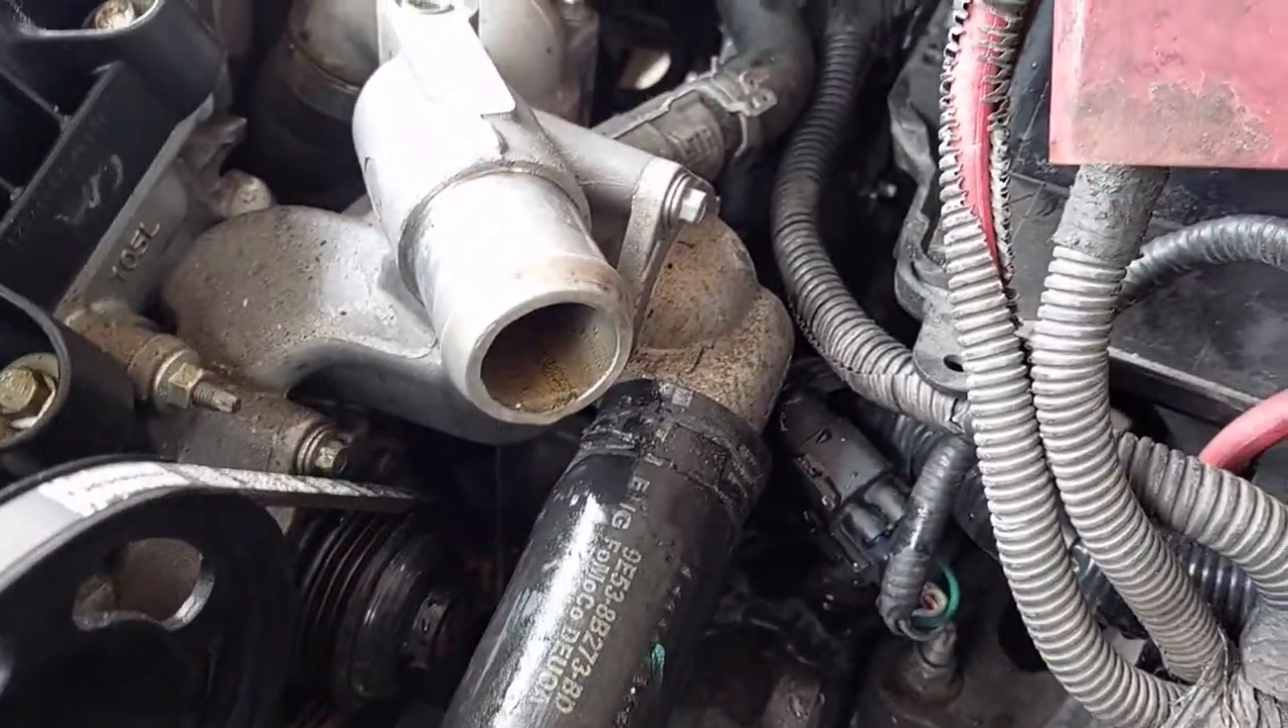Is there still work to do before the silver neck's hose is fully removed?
No.